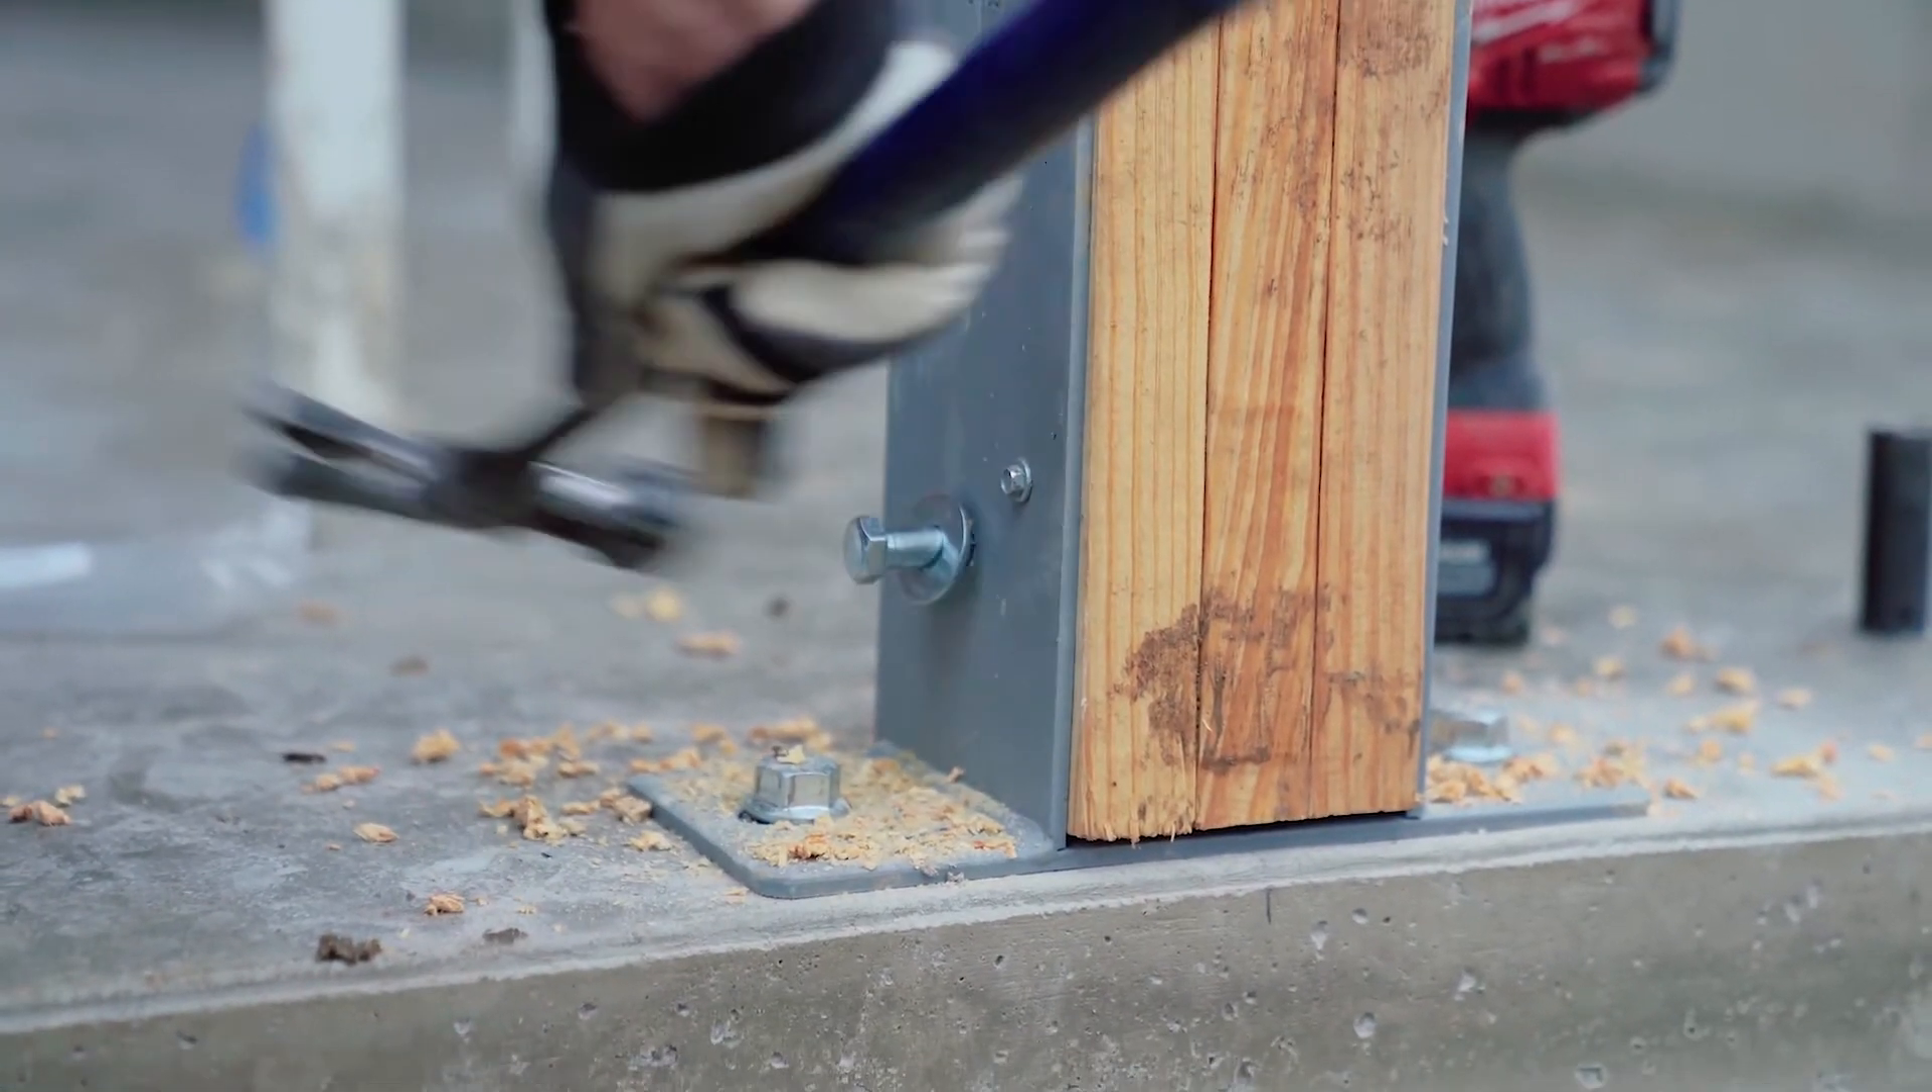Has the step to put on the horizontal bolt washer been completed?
Yes.